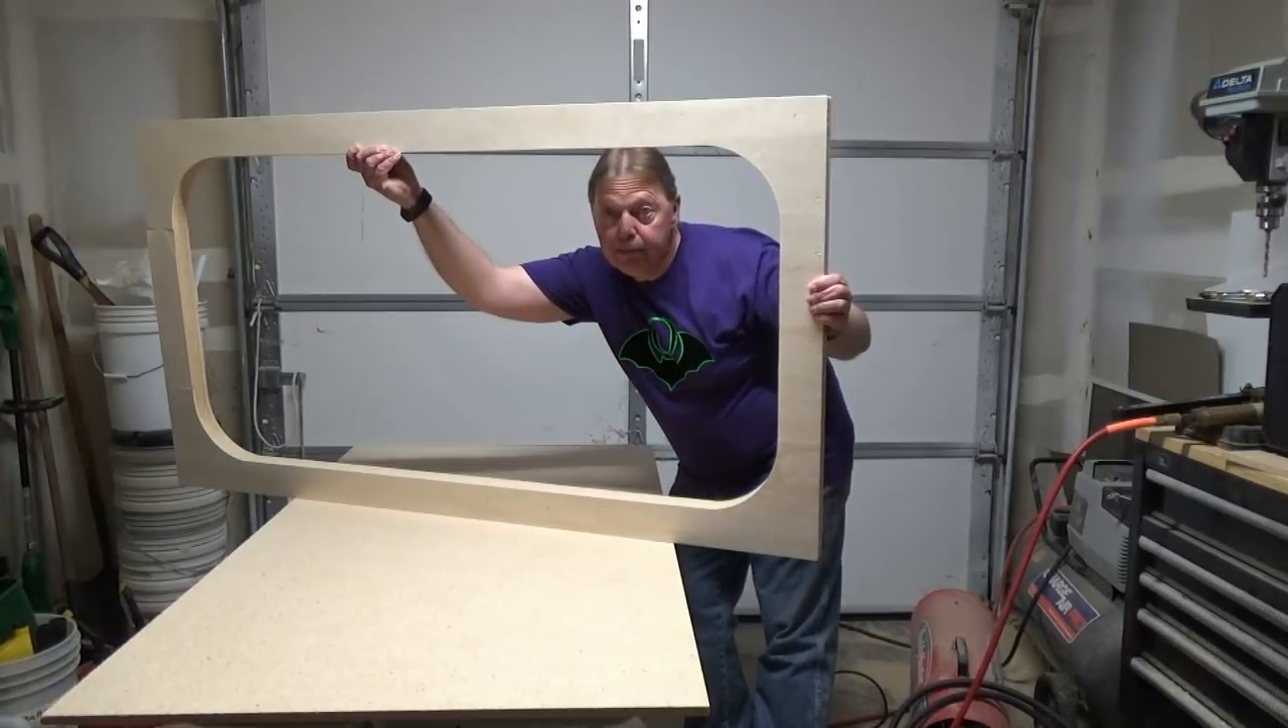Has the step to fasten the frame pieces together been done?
Yes.